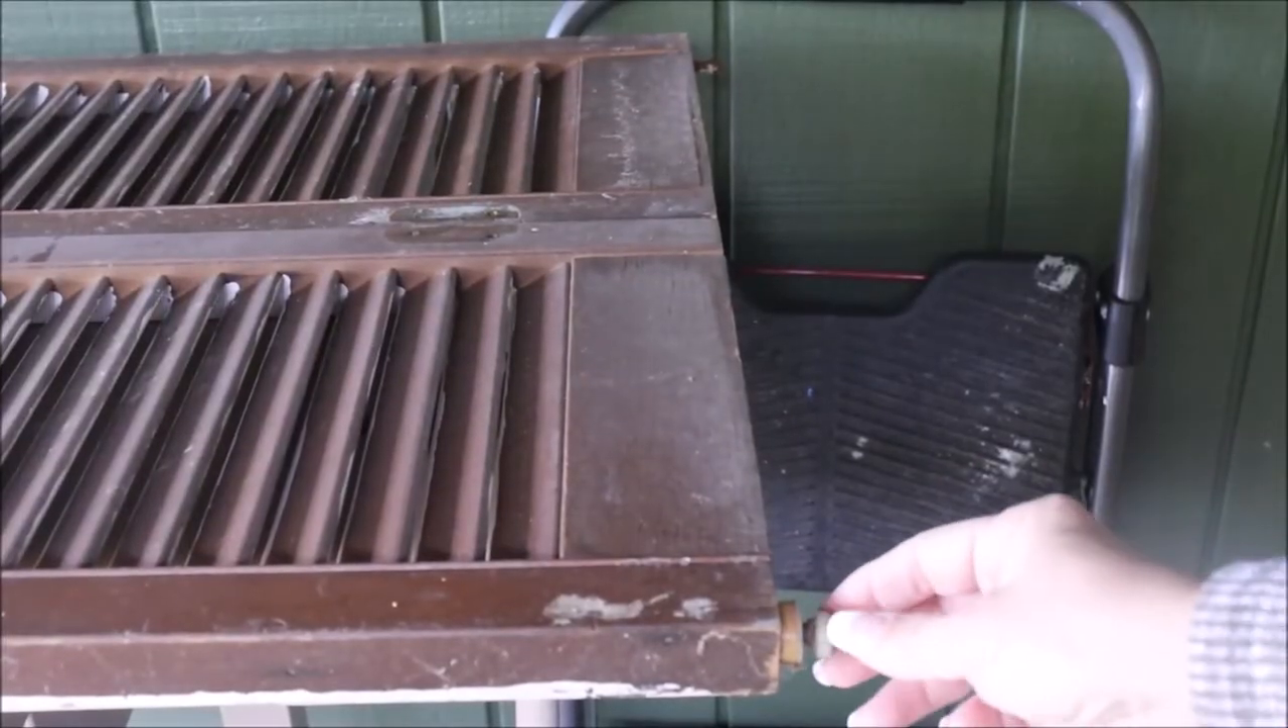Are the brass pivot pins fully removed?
No.